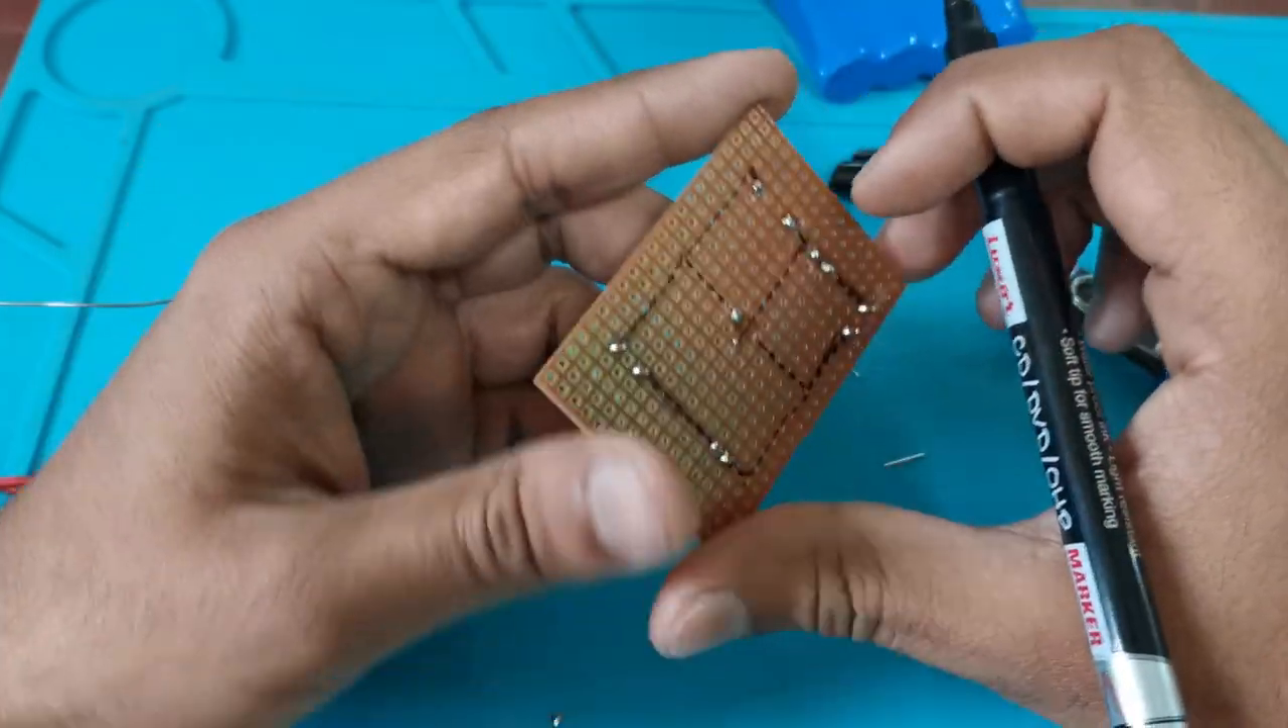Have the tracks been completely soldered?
No.